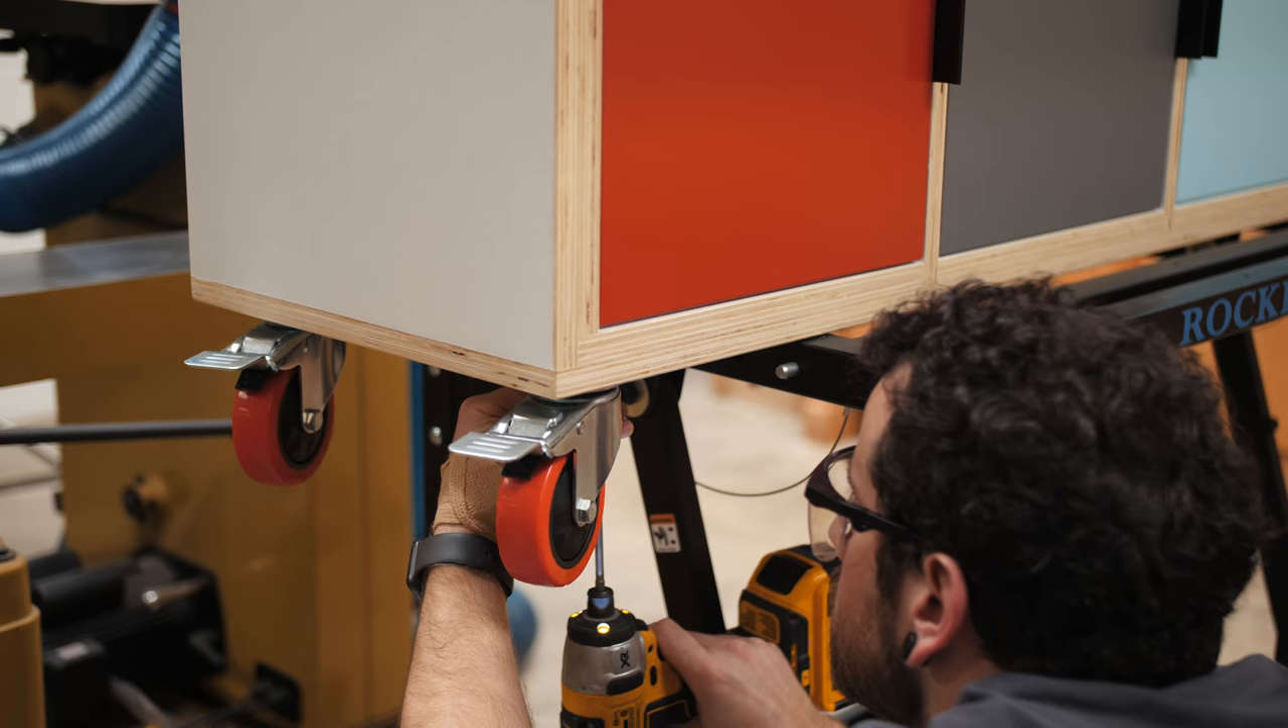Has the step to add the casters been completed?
No.